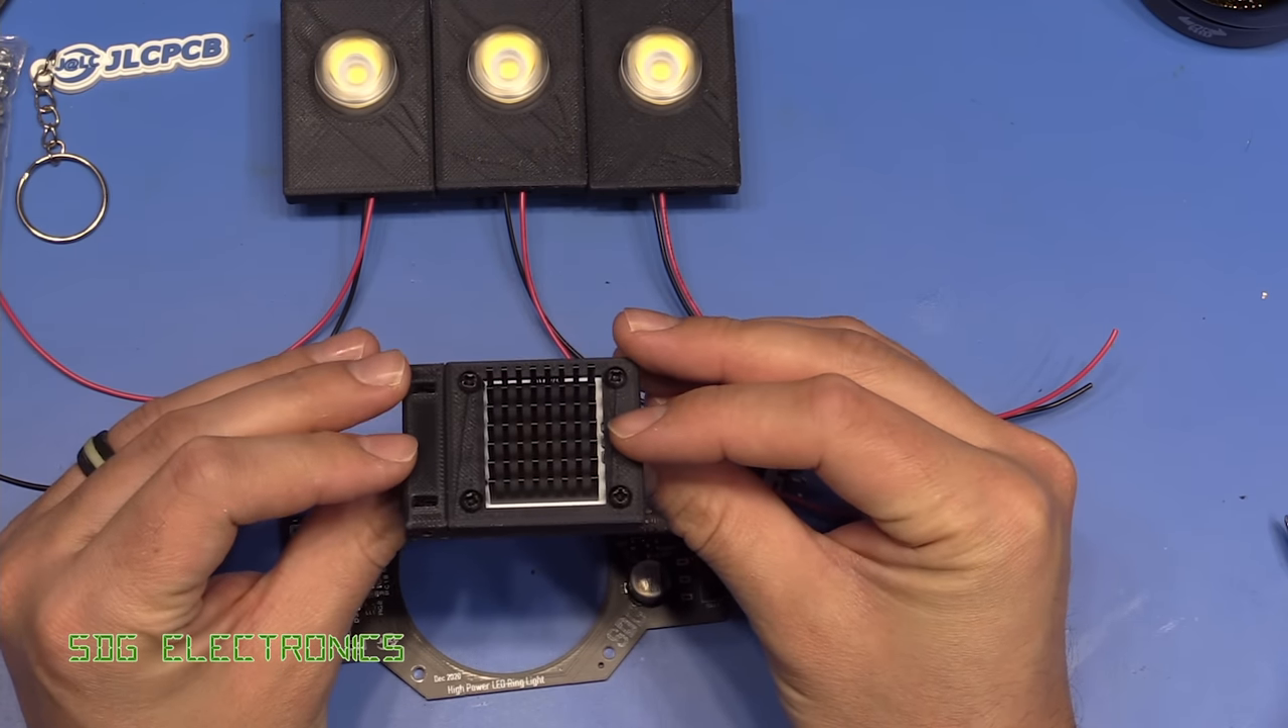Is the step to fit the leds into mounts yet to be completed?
No.